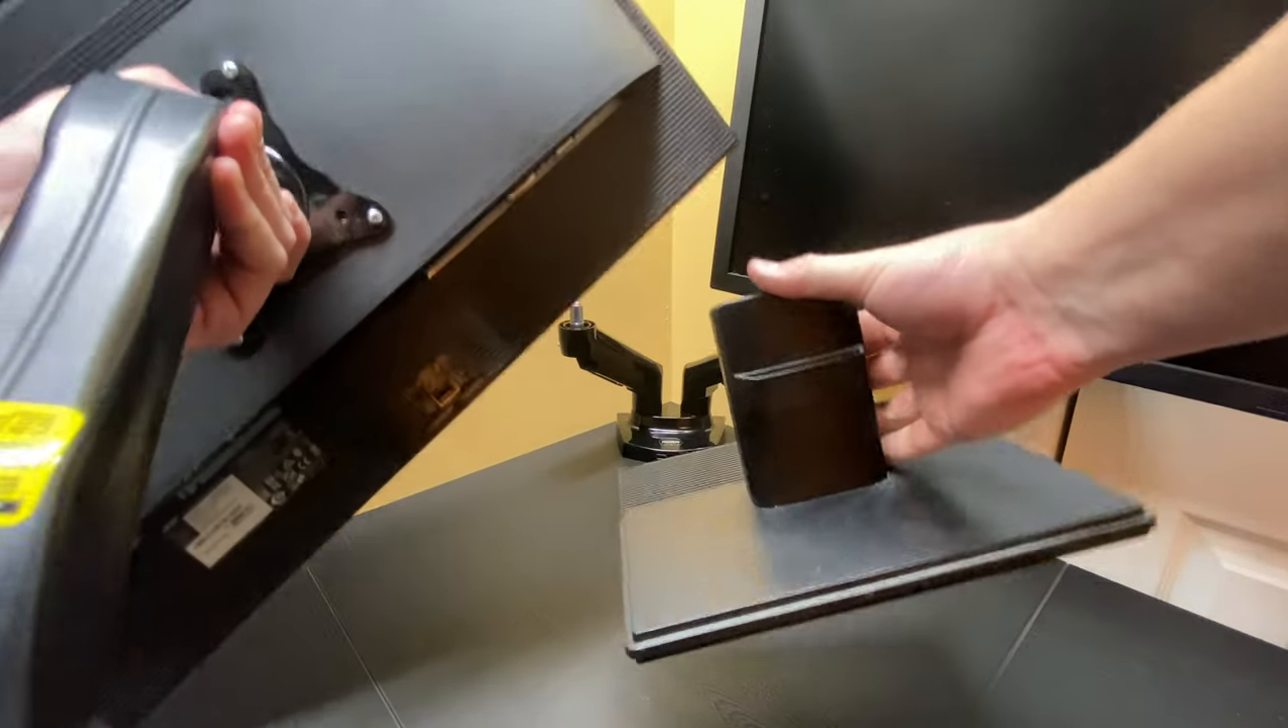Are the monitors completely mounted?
No.